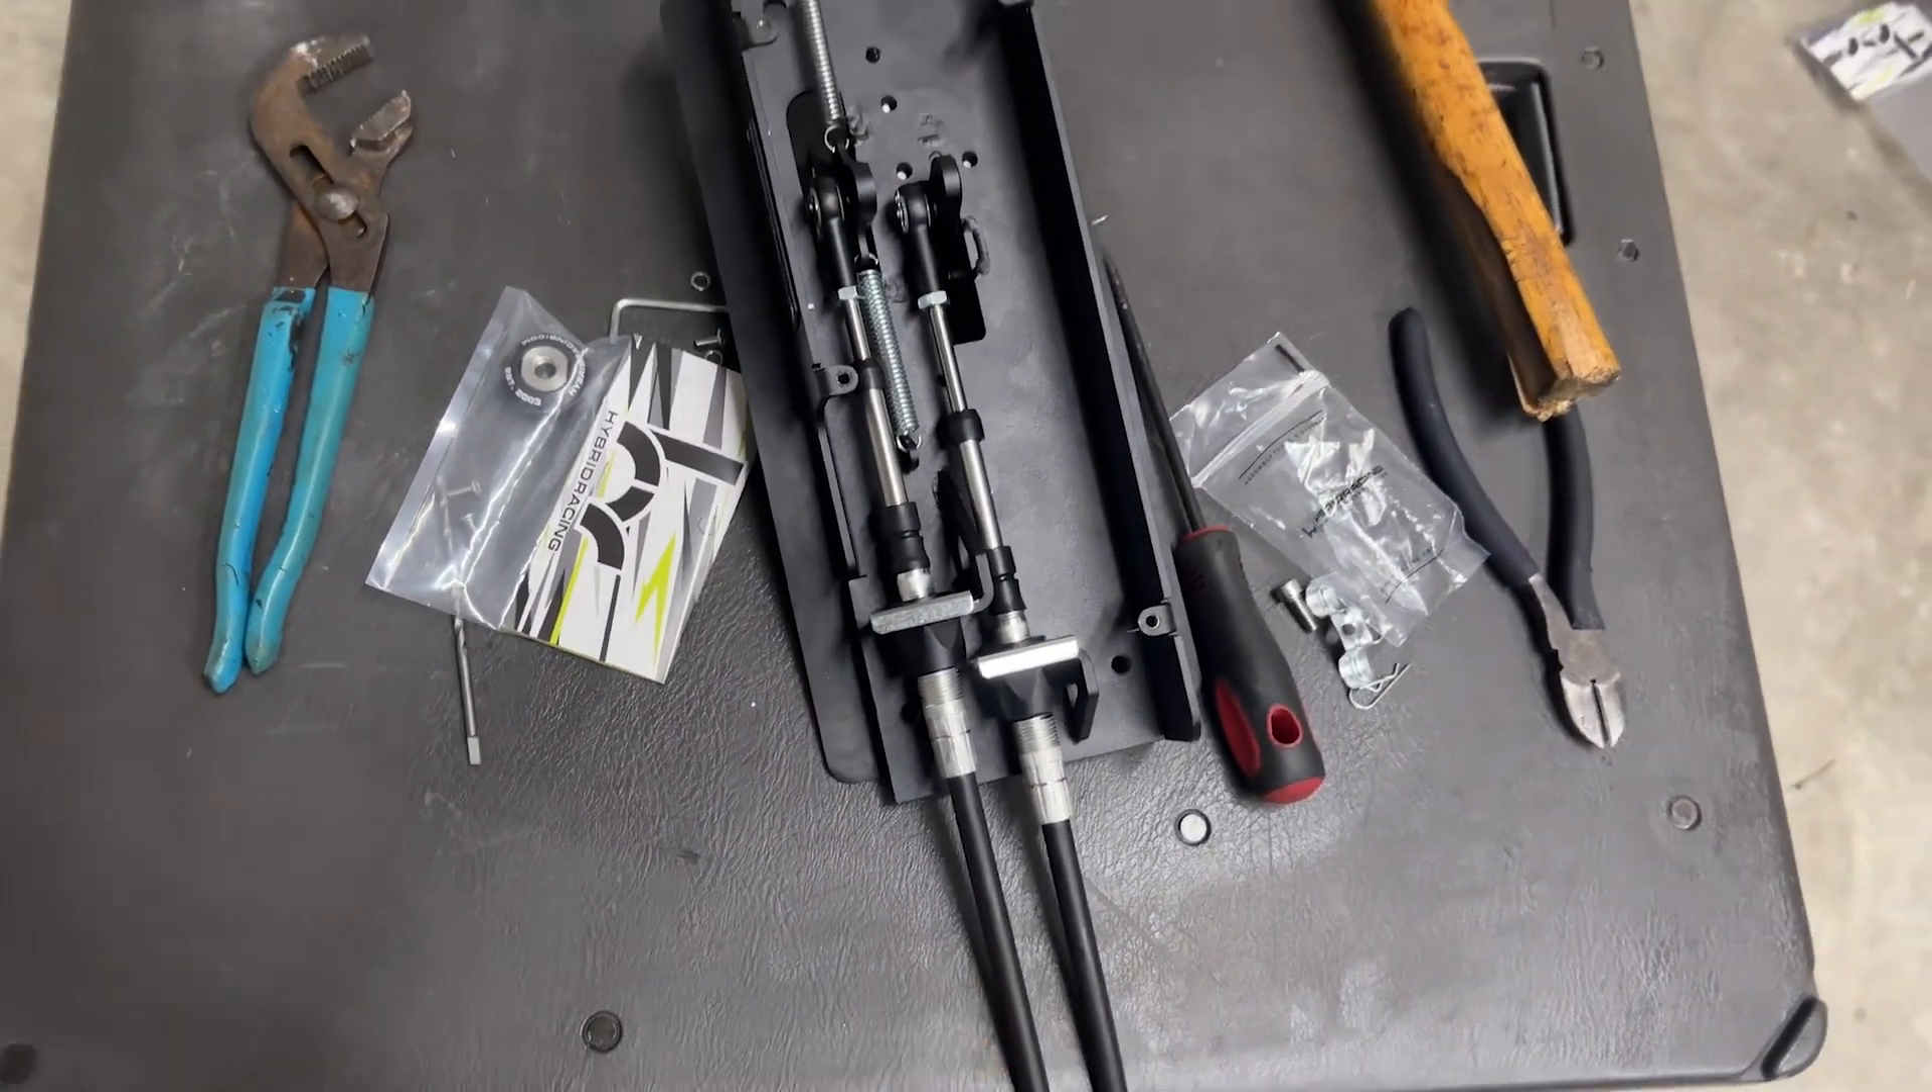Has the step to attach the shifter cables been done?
Yes.